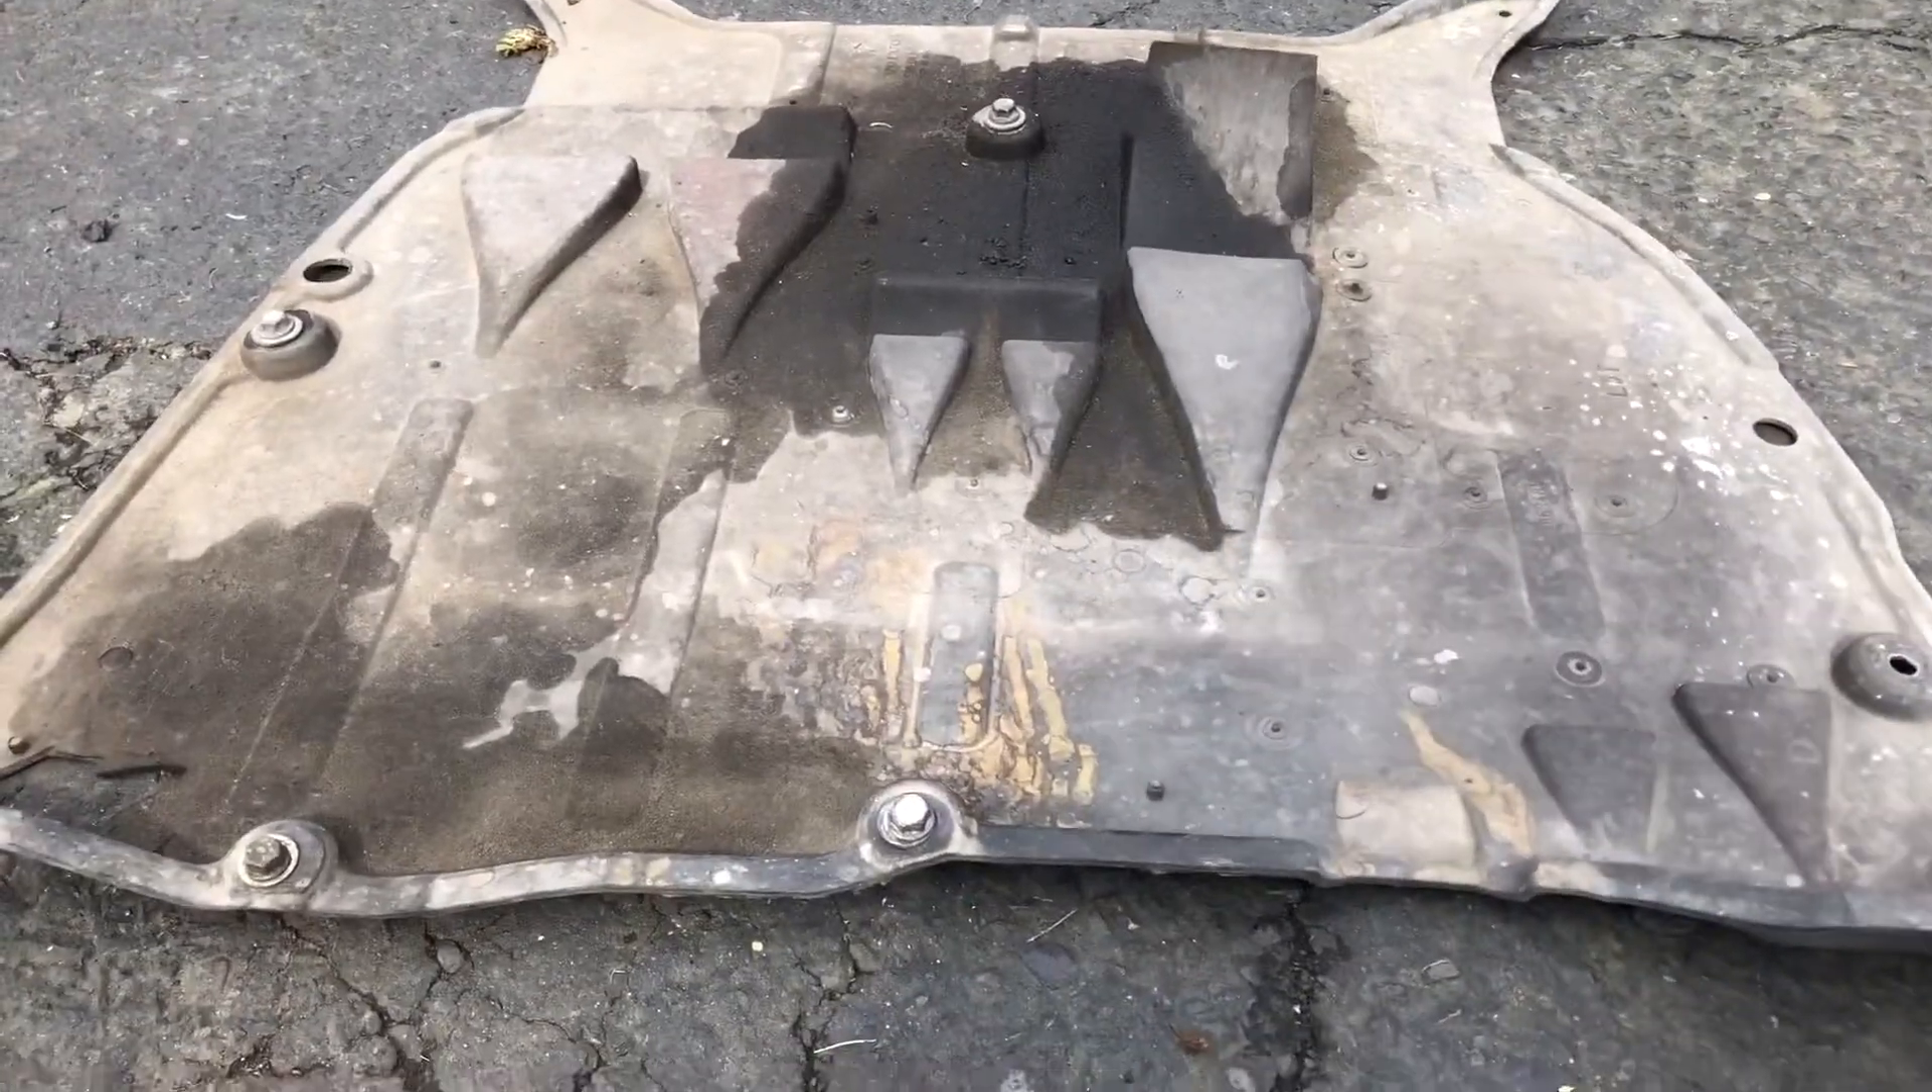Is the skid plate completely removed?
Yes.